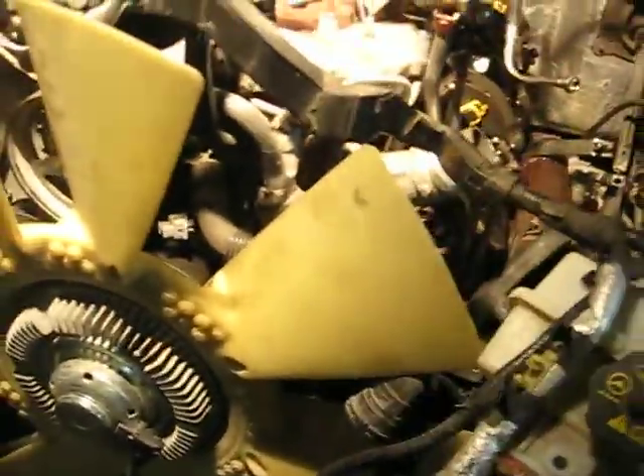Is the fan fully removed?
No.